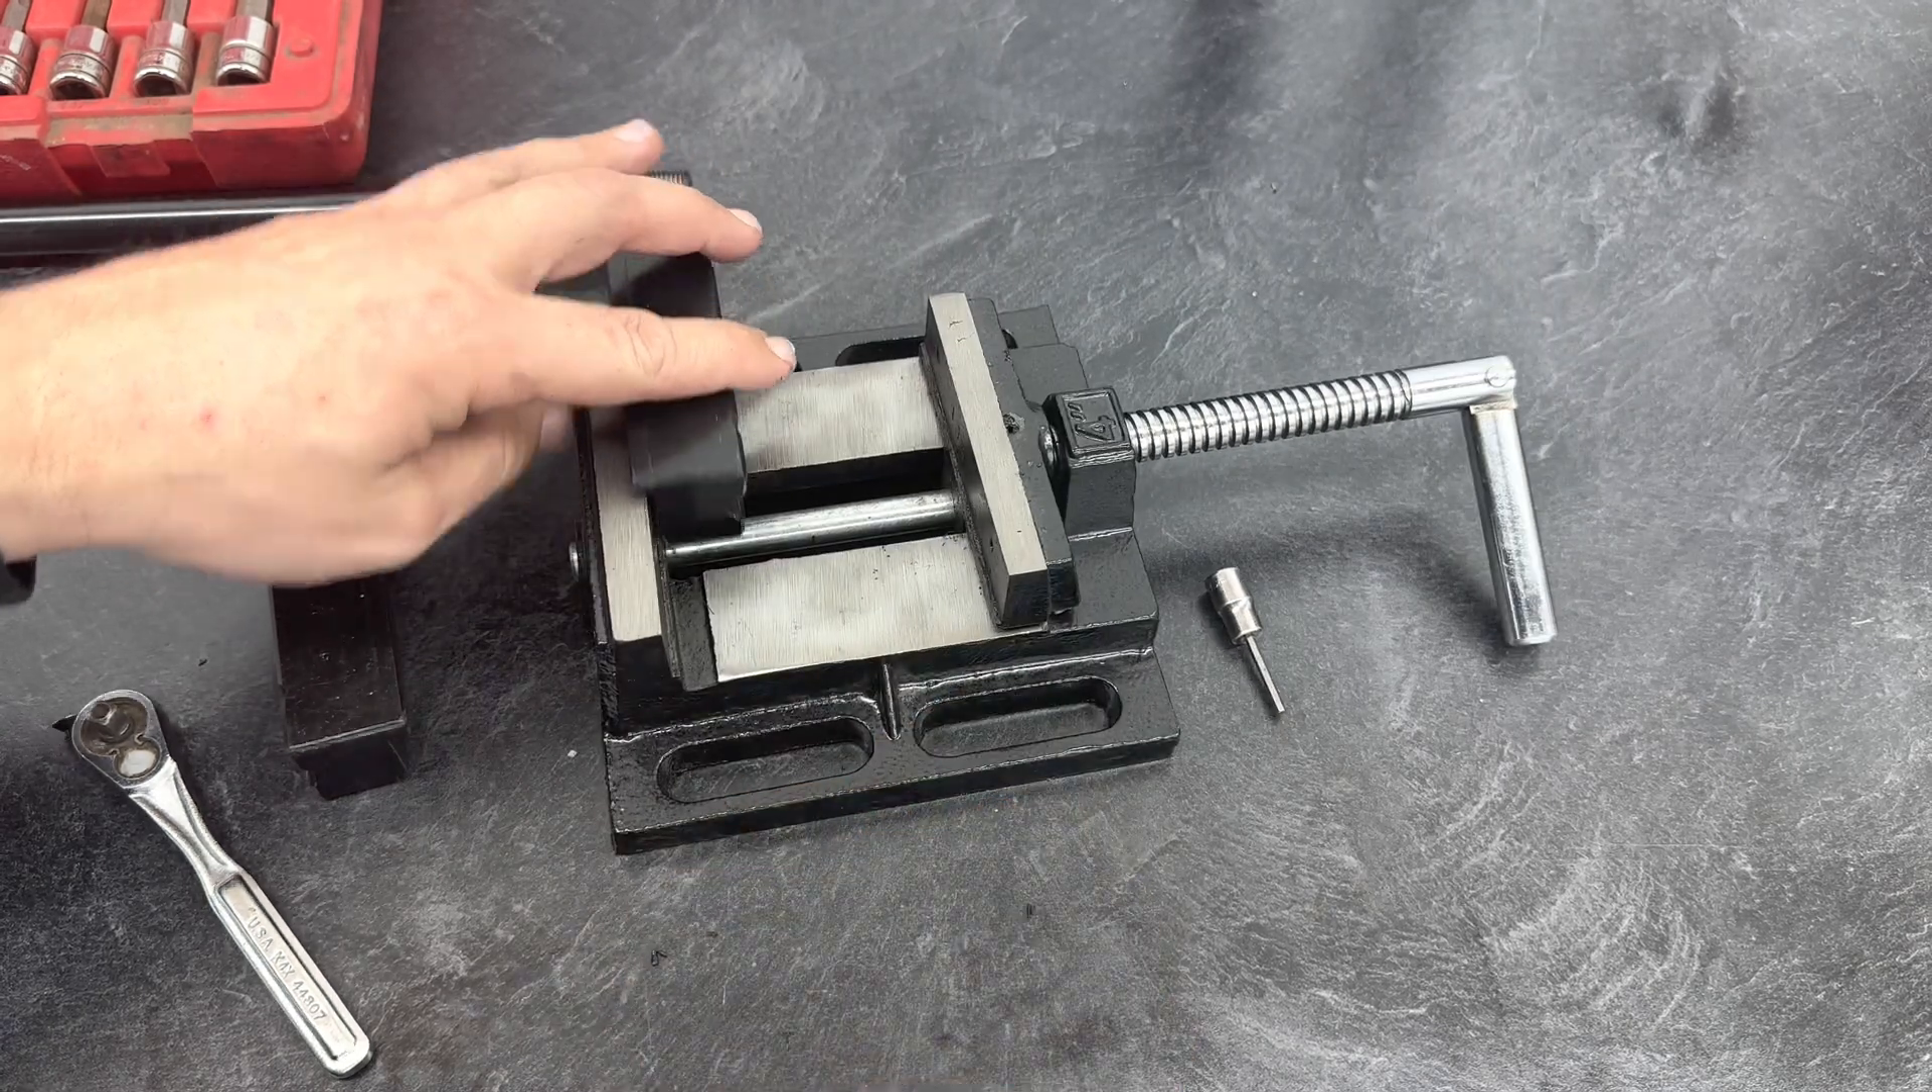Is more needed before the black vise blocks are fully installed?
Yes.